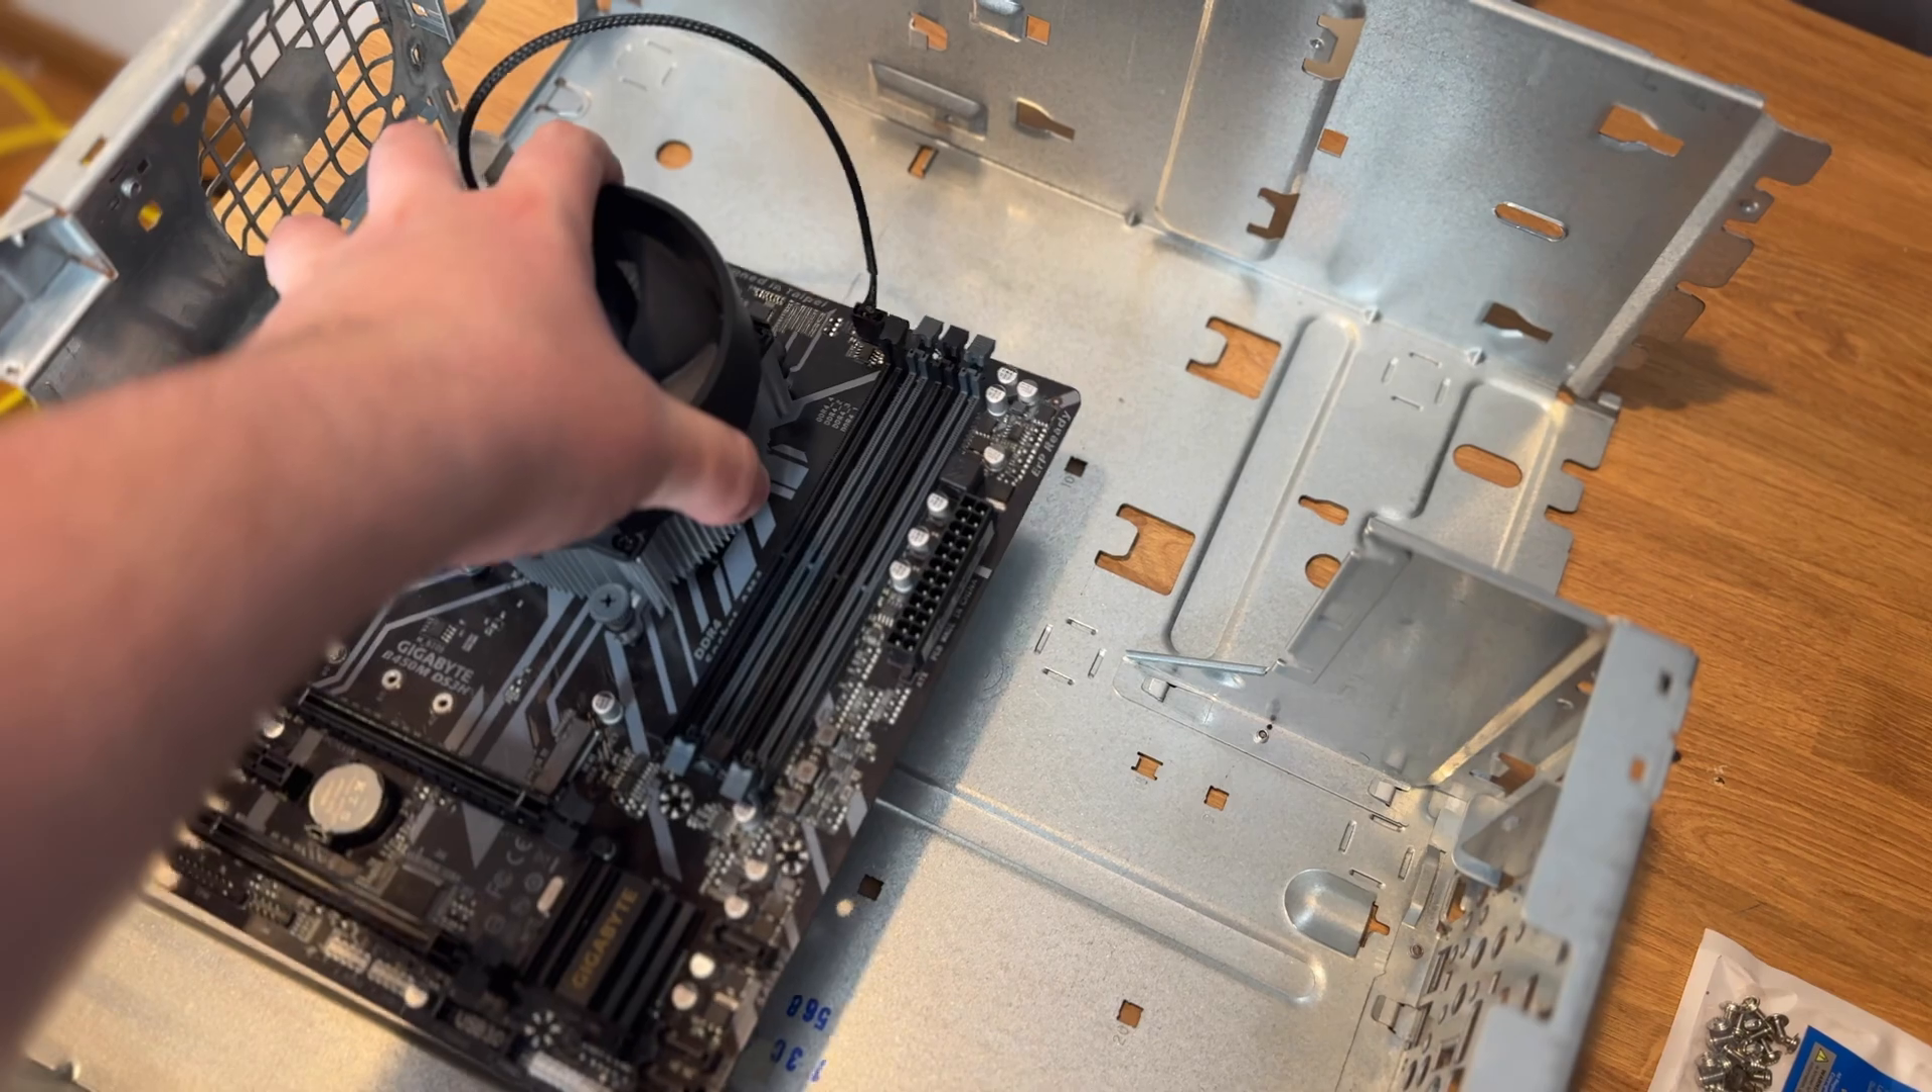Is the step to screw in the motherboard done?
No.